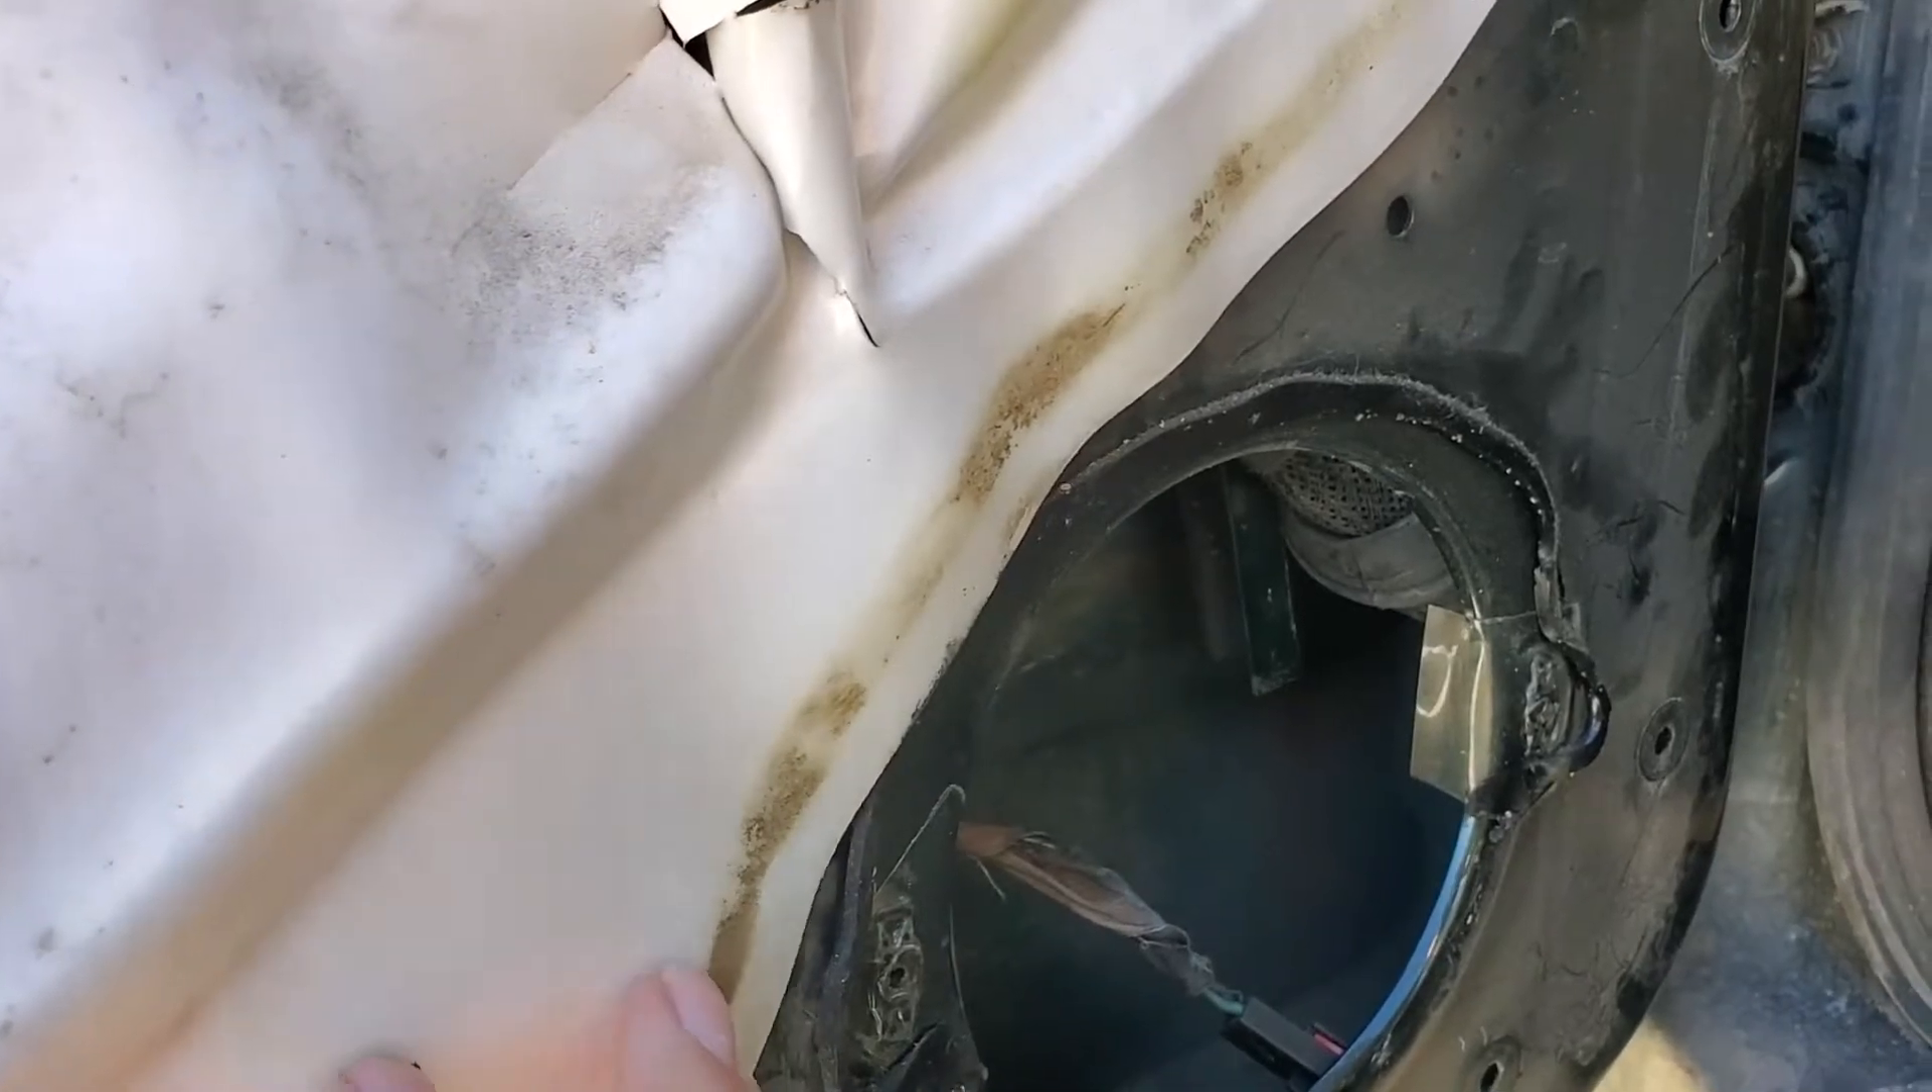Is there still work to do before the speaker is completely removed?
No.